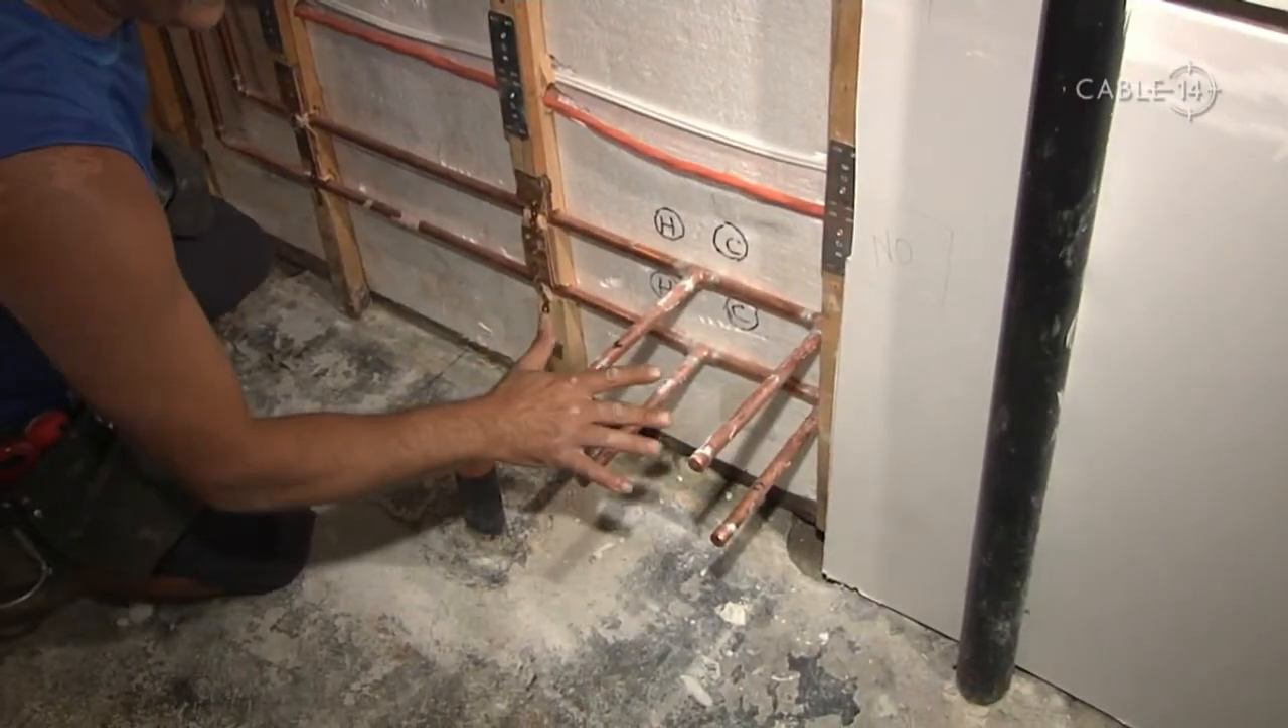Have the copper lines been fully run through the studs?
Yes.